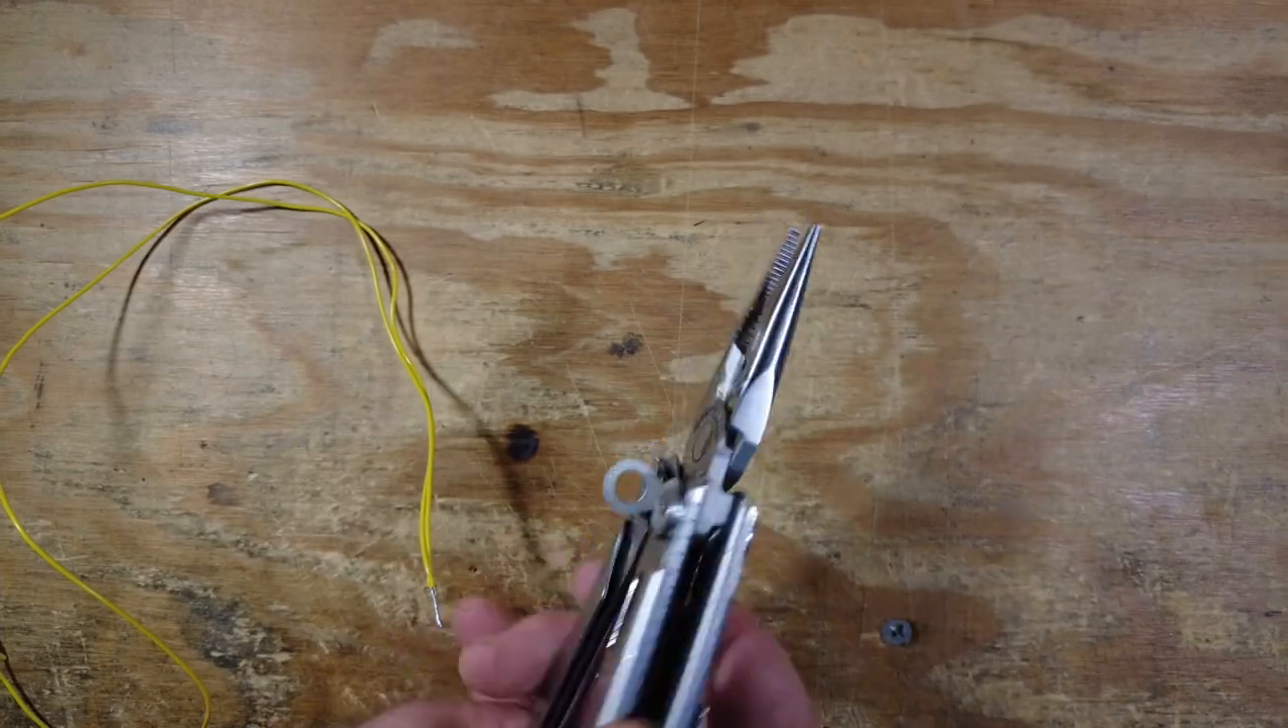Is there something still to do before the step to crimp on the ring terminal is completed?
Yes.